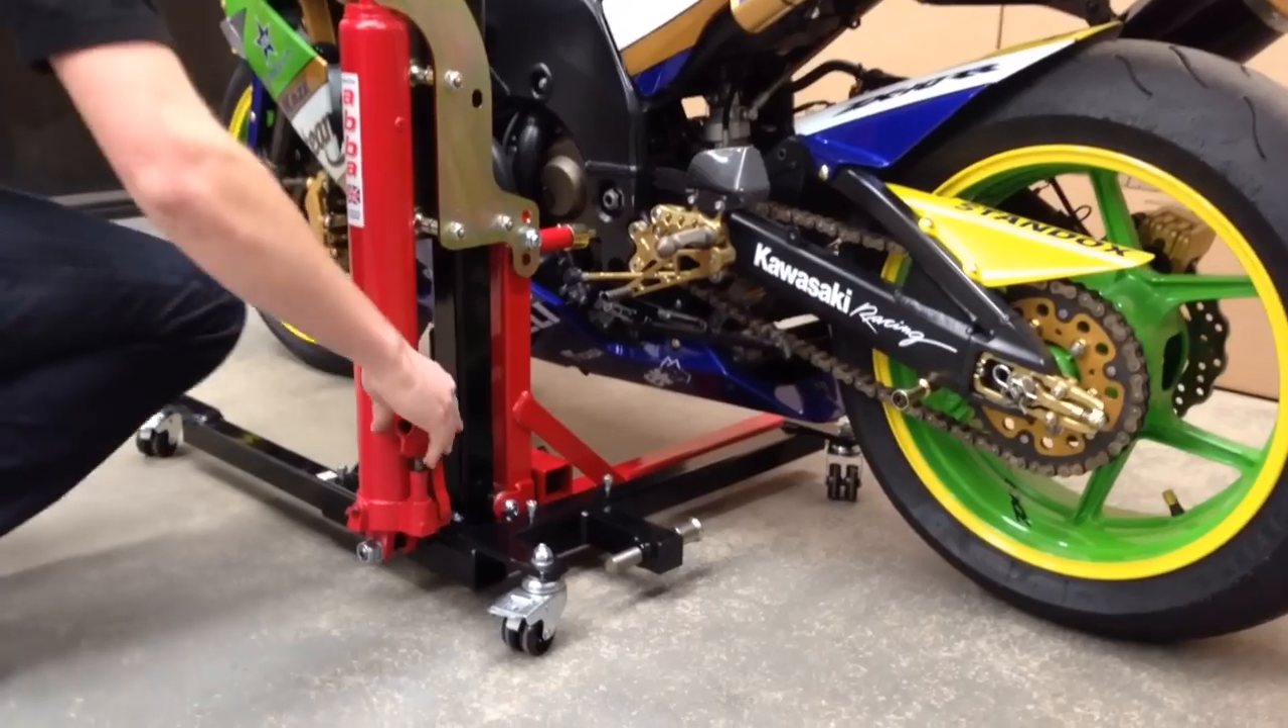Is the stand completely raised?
No.